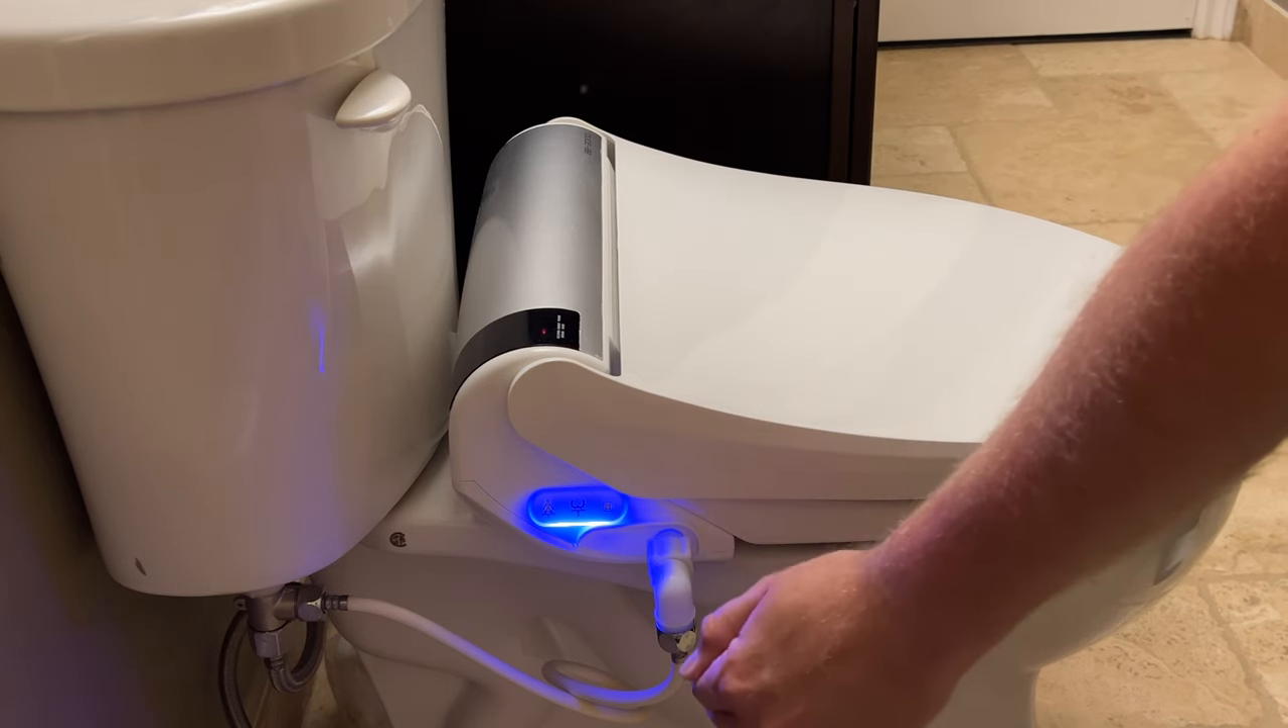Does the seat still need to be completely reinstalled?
No.